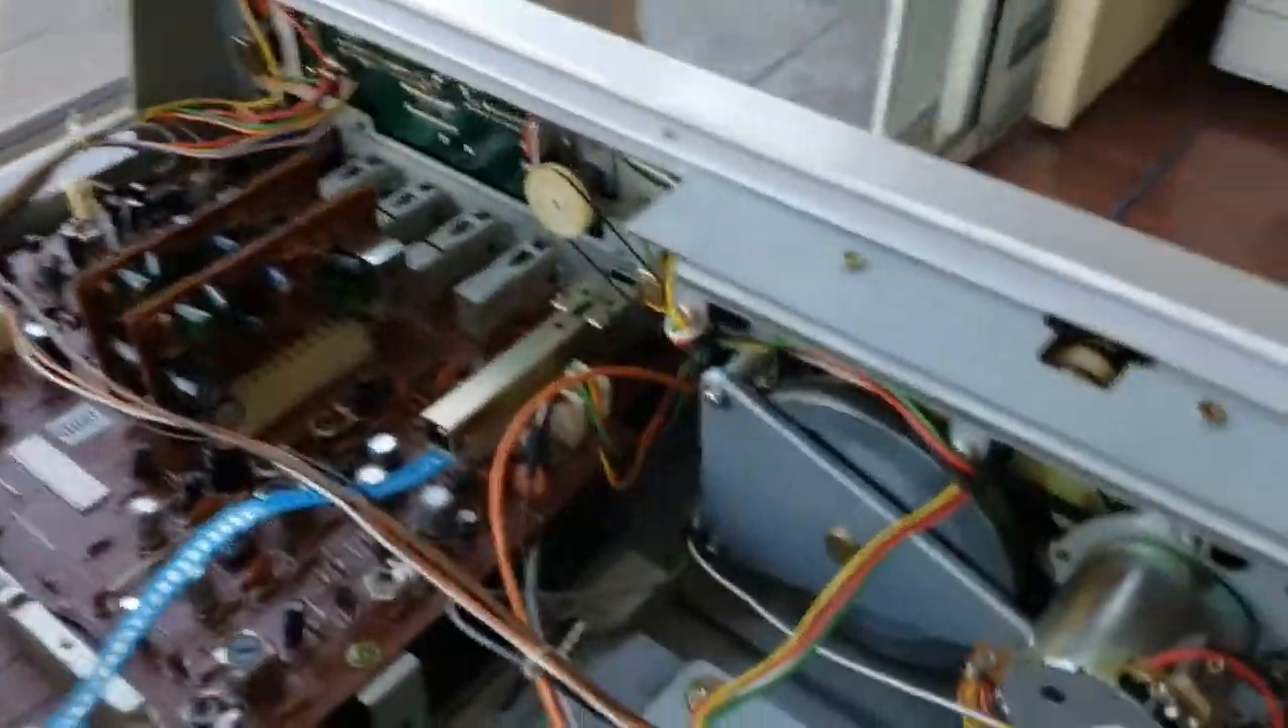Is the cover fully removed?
Yes.